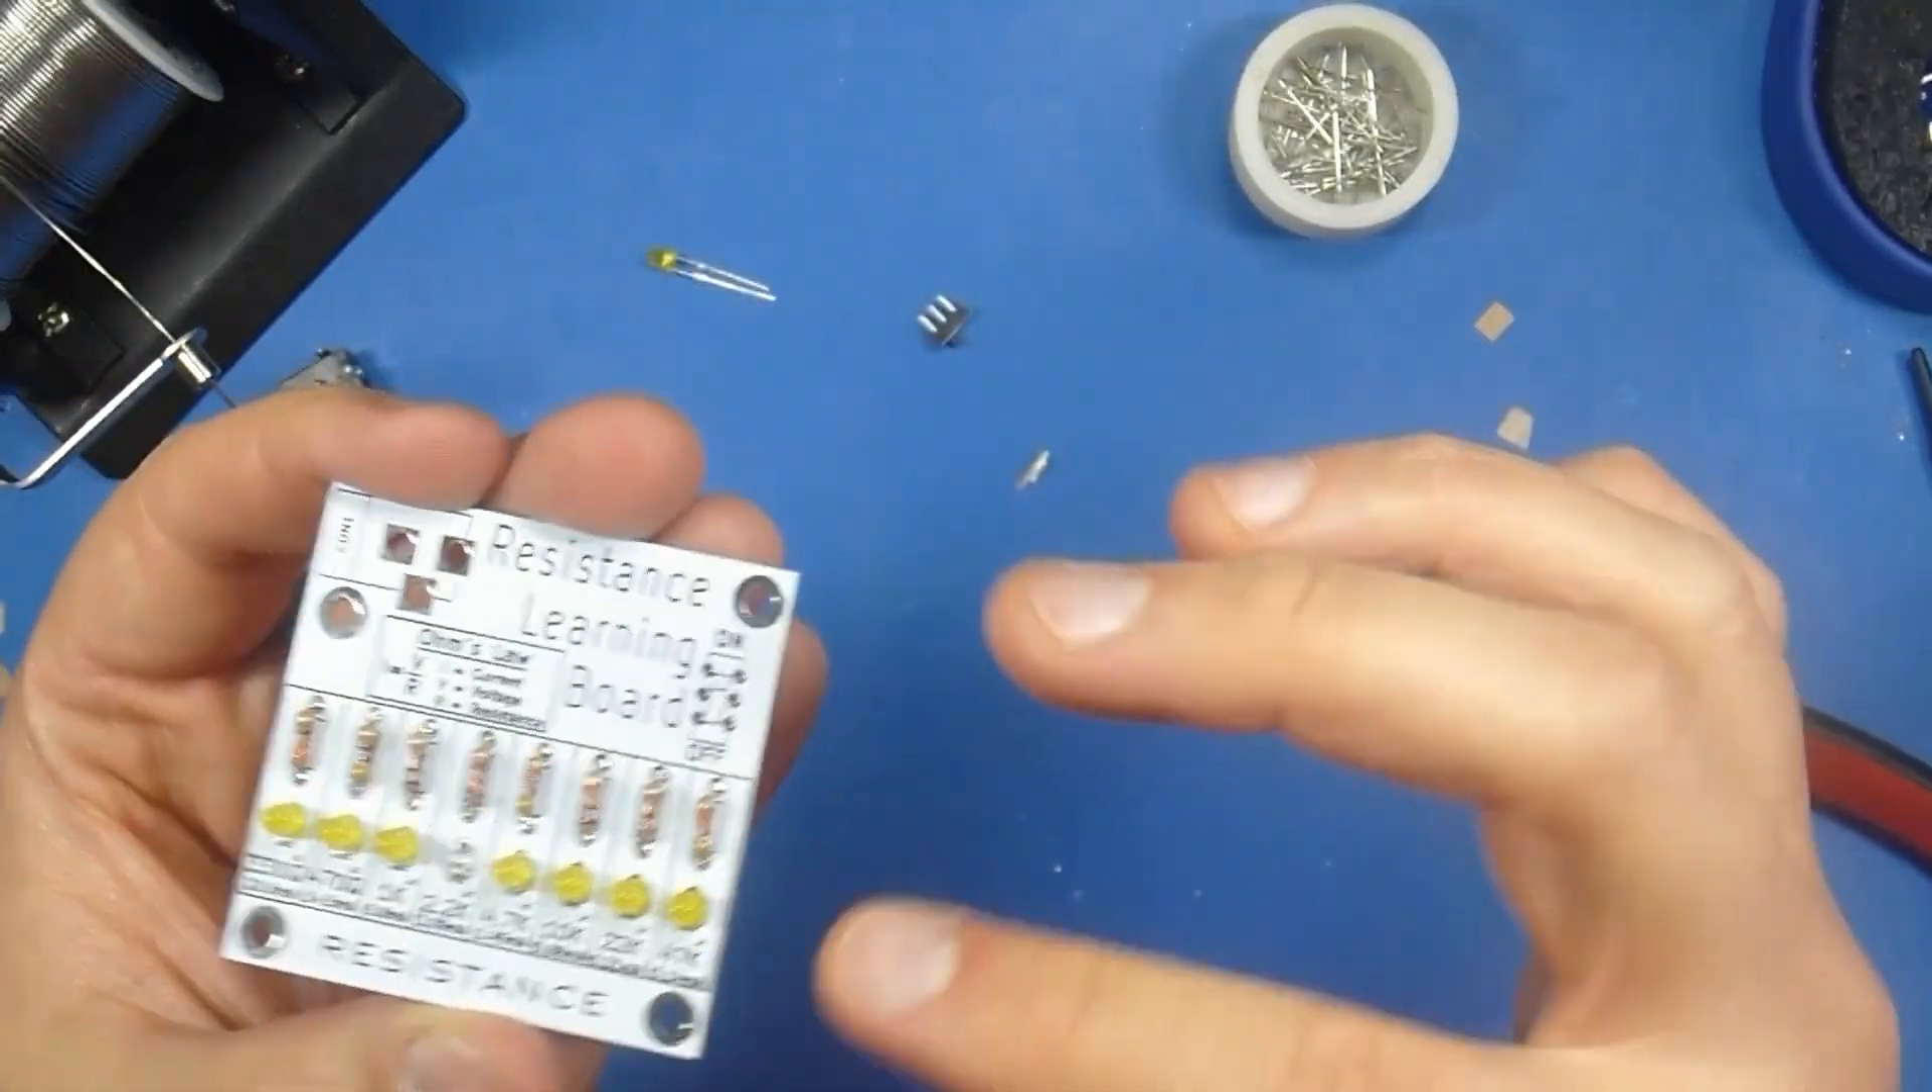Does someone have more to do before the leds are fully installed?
Yes.